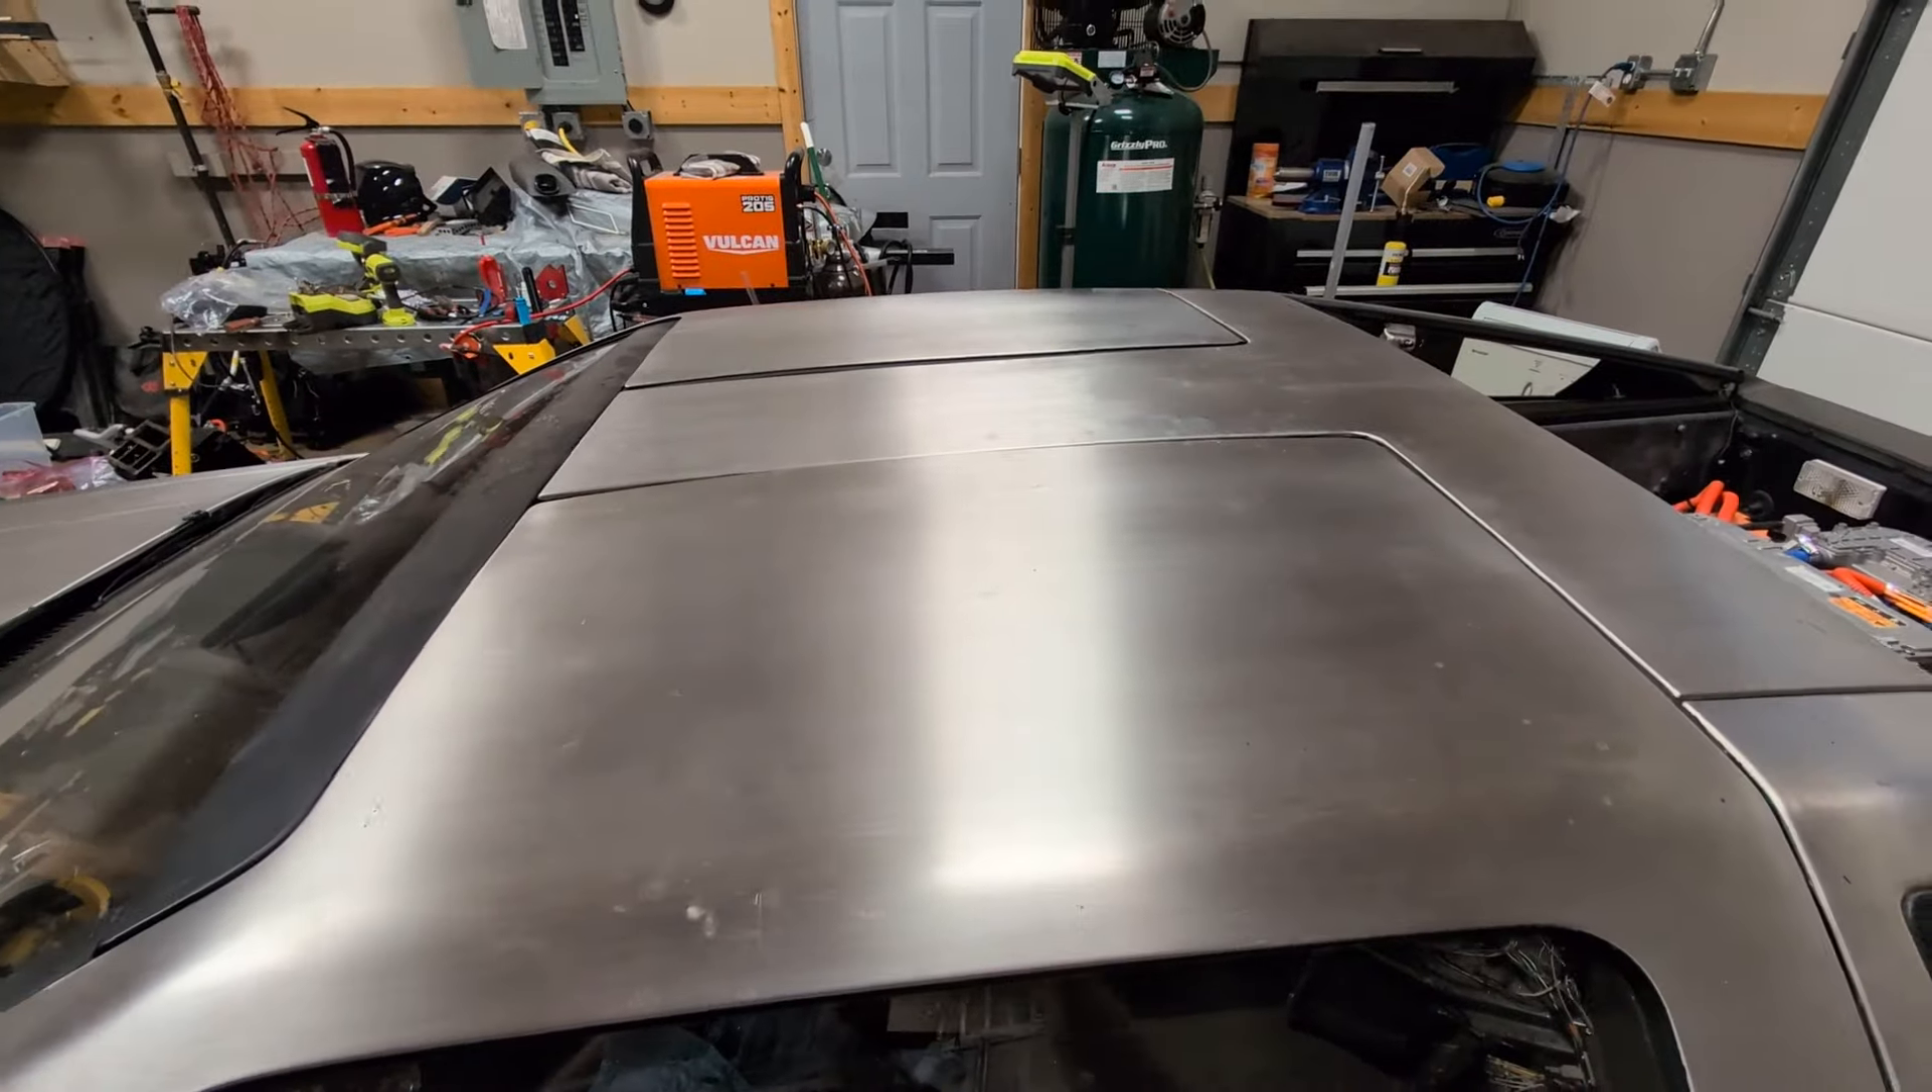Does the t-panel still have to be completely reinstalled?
No.